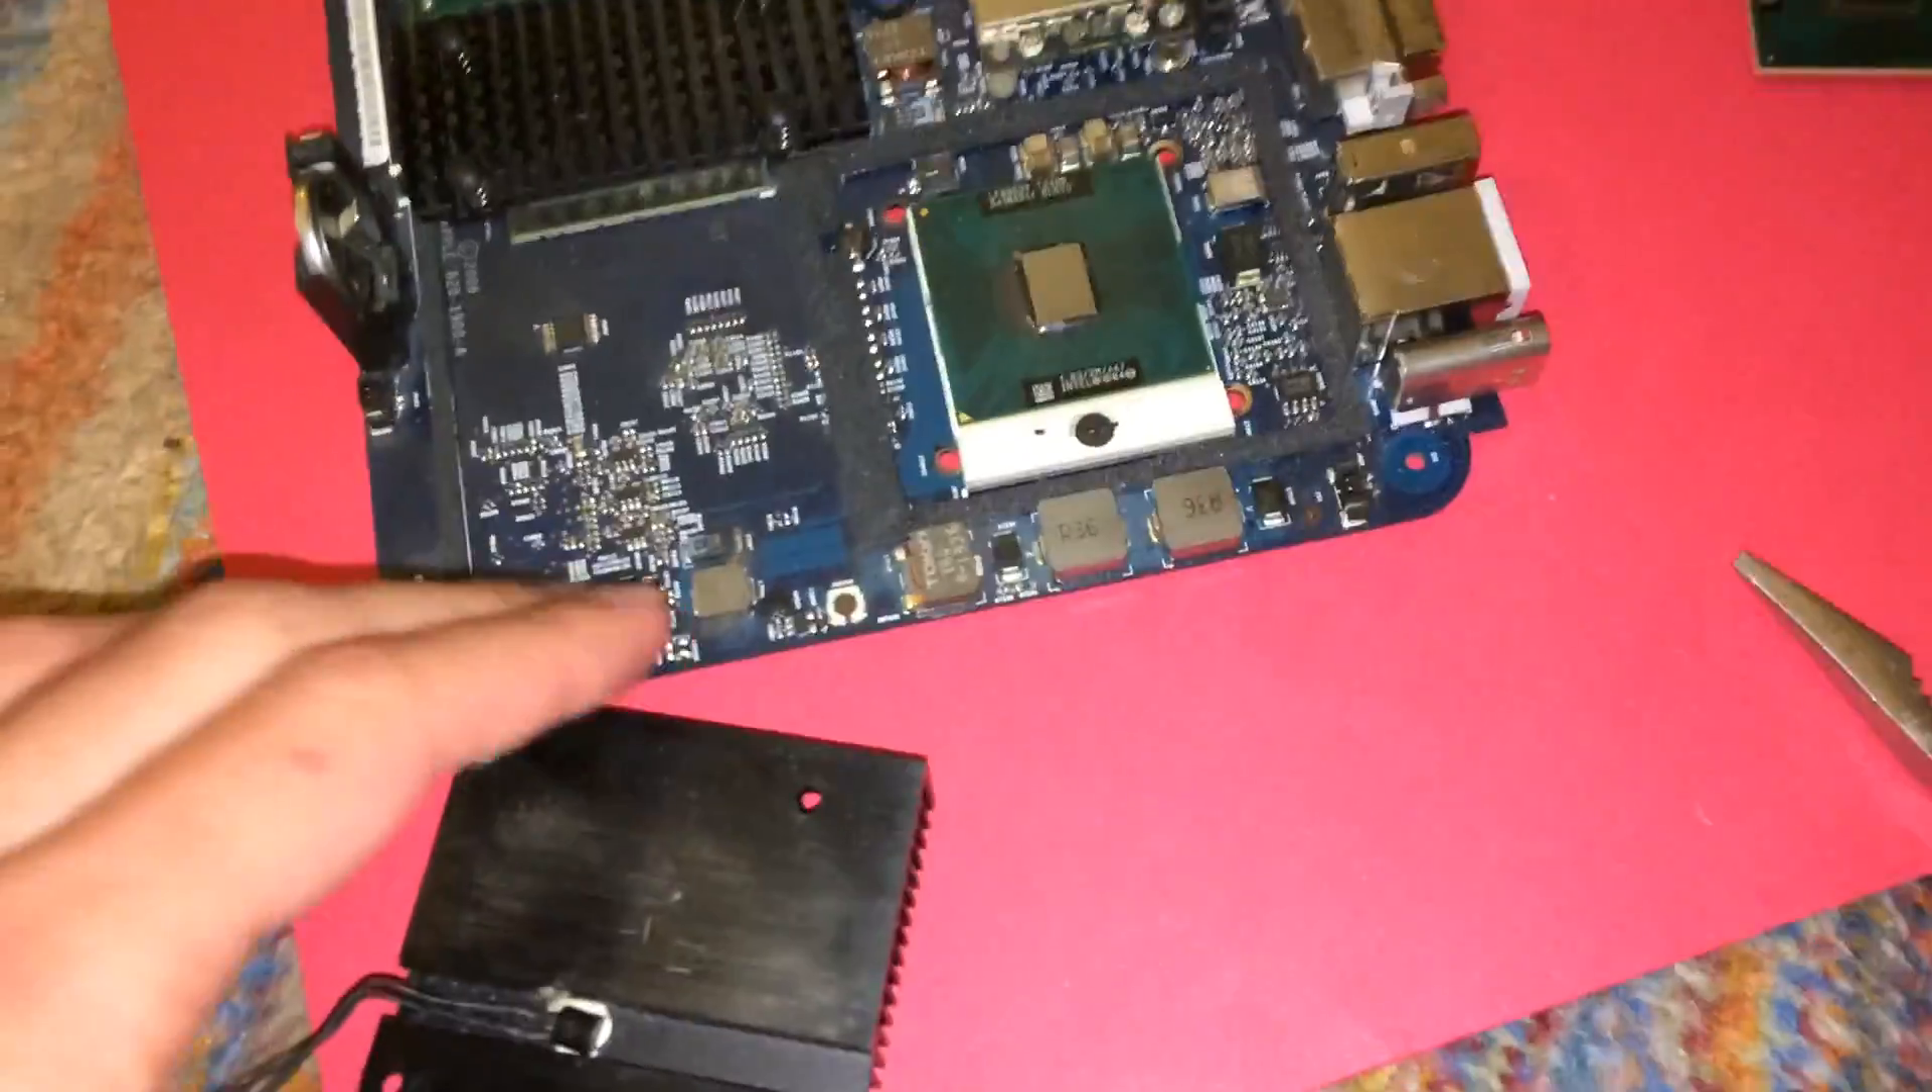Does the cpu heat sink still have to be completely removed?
No.